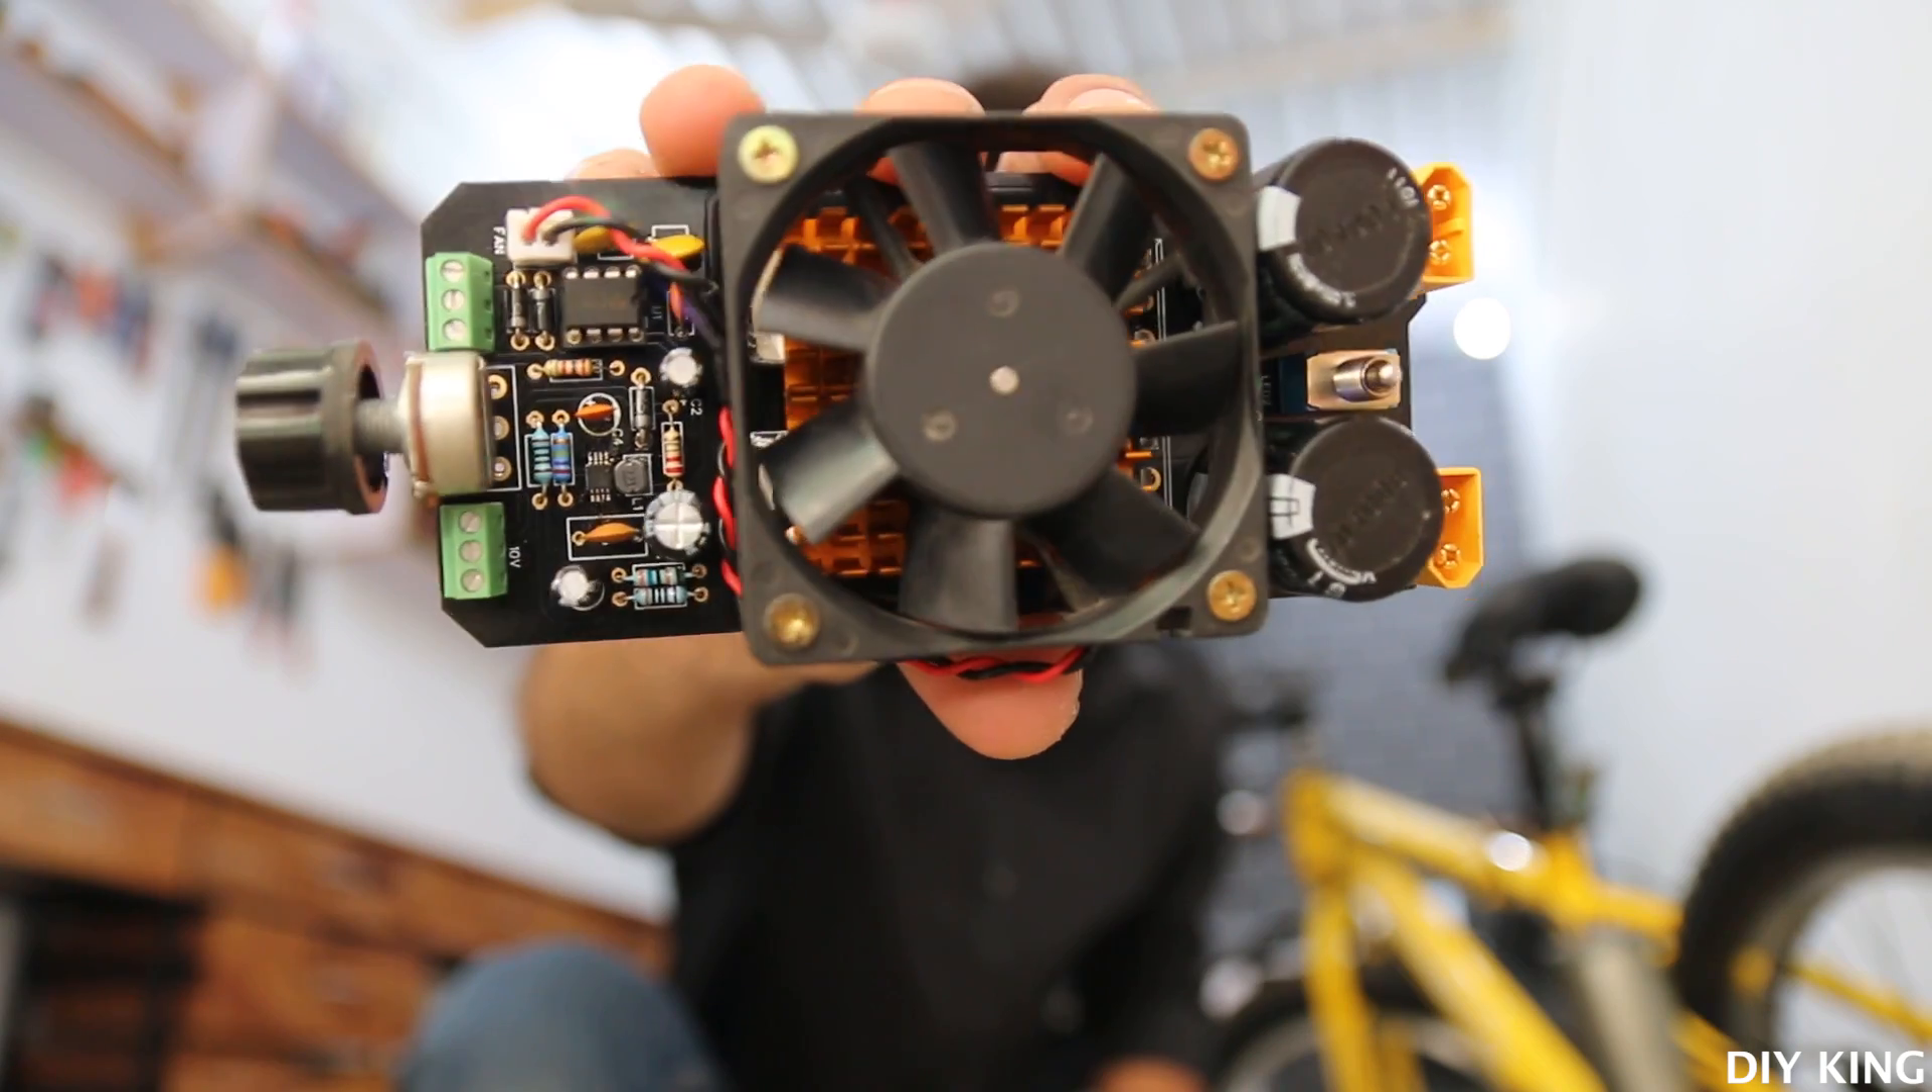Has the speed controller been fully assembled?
Yes.